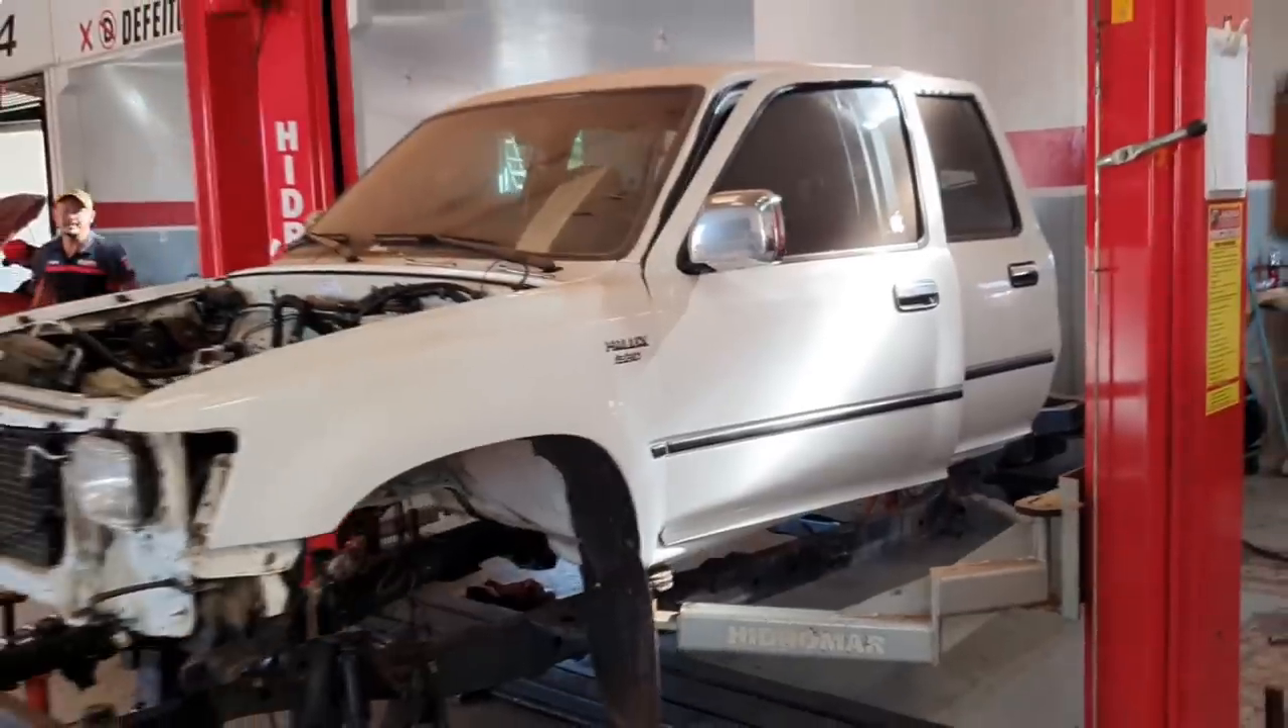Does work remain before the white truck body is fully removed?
Yes.